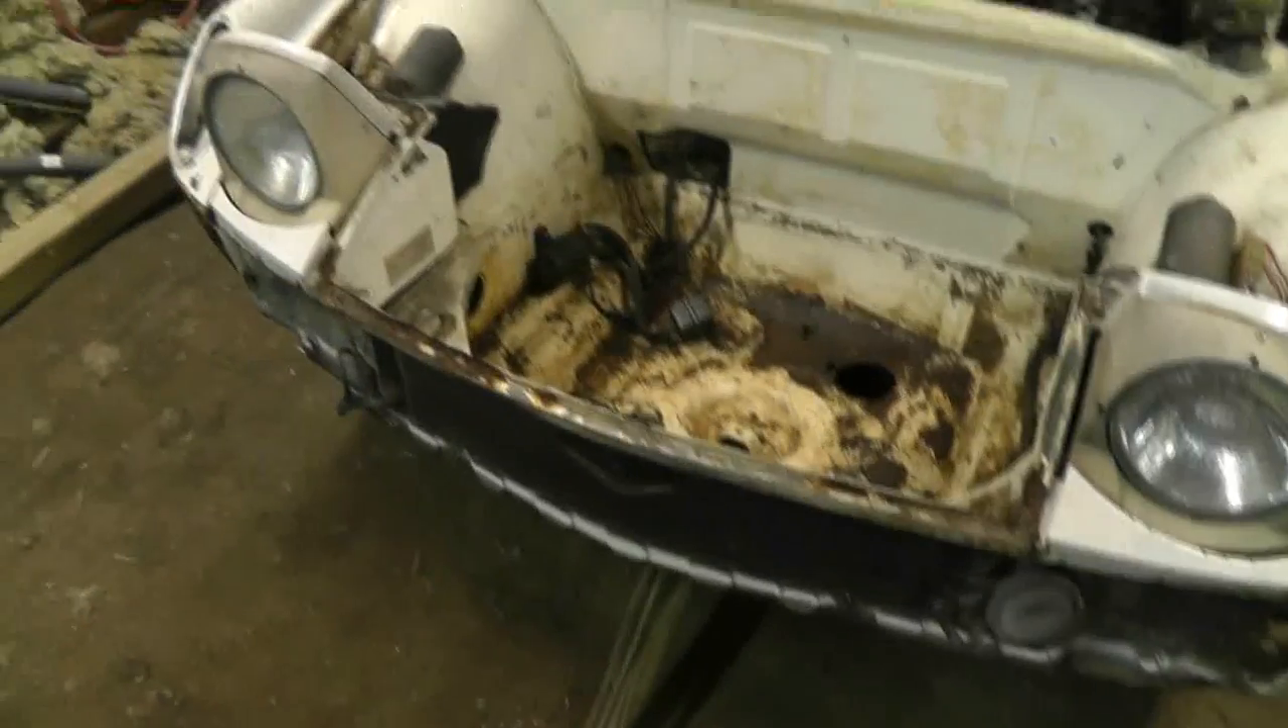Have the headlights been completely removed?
No.